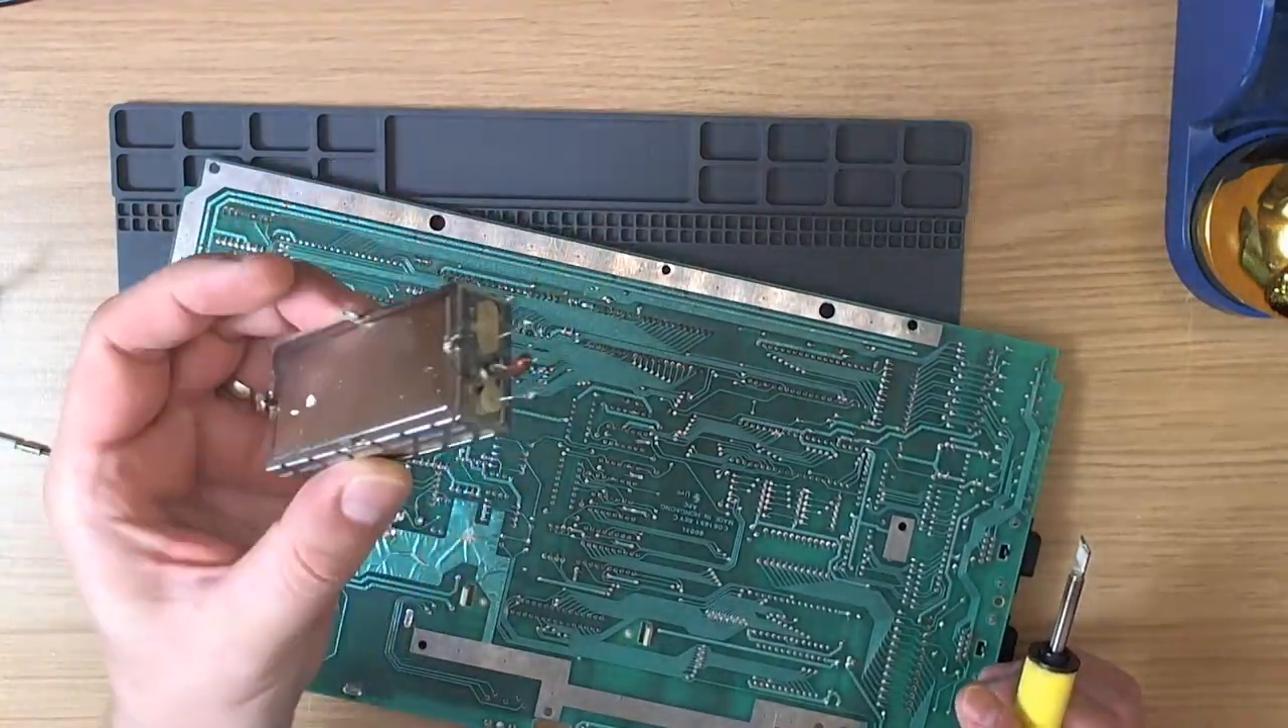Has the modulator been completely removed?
Yes.